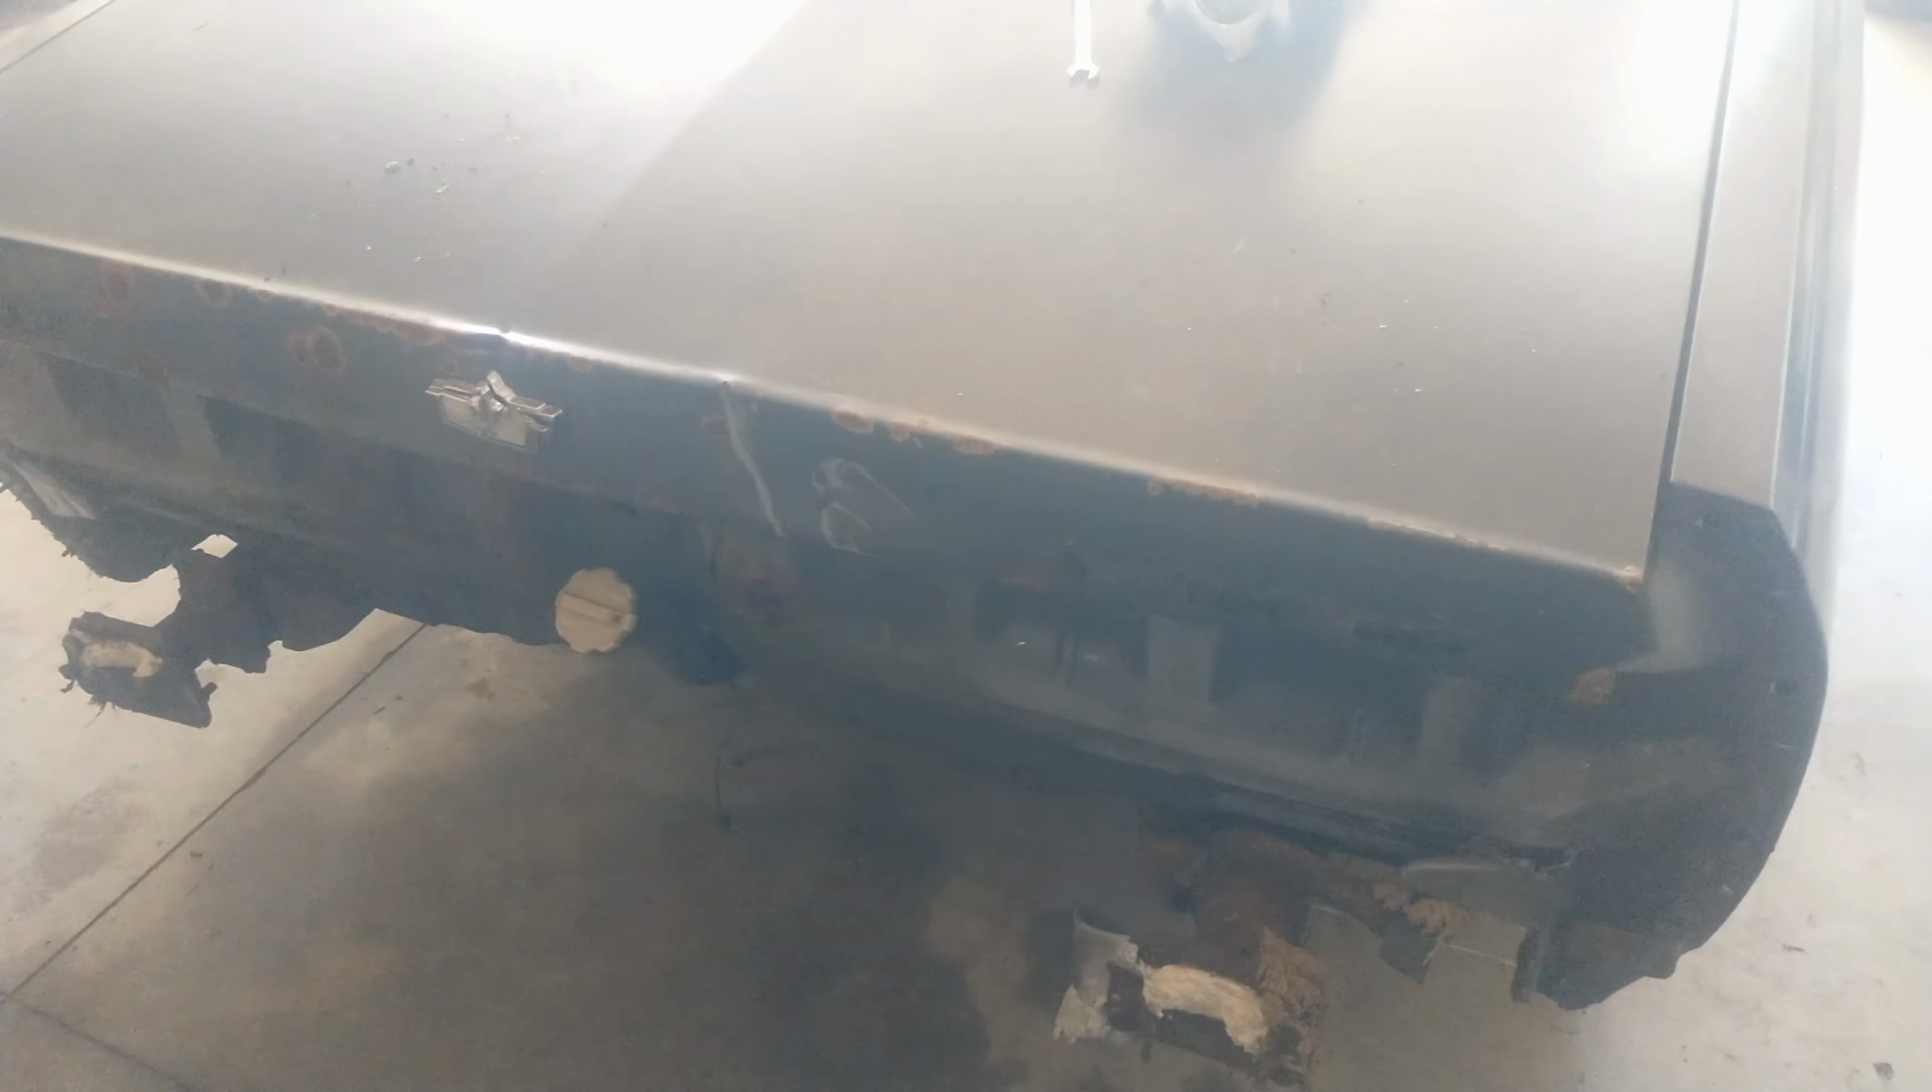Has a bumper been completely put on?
No.